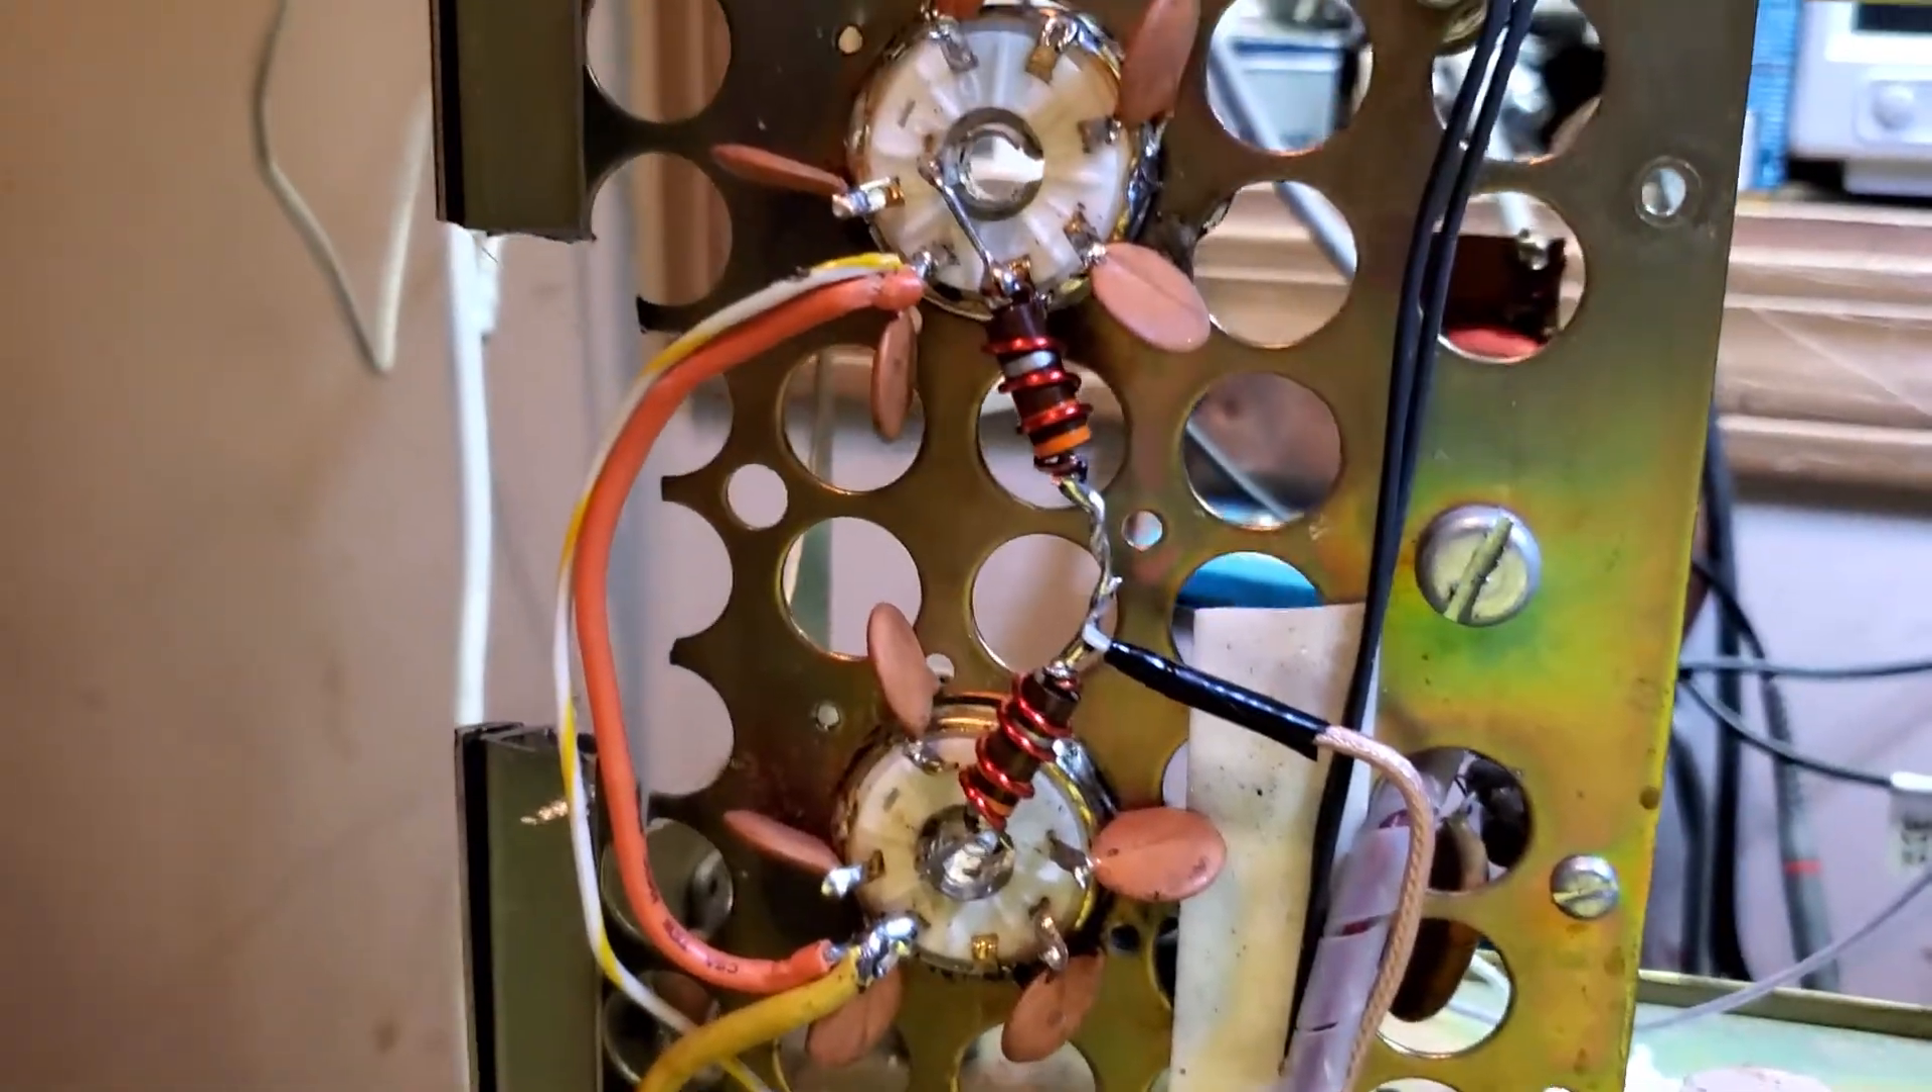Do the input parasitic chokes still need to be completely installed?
No.